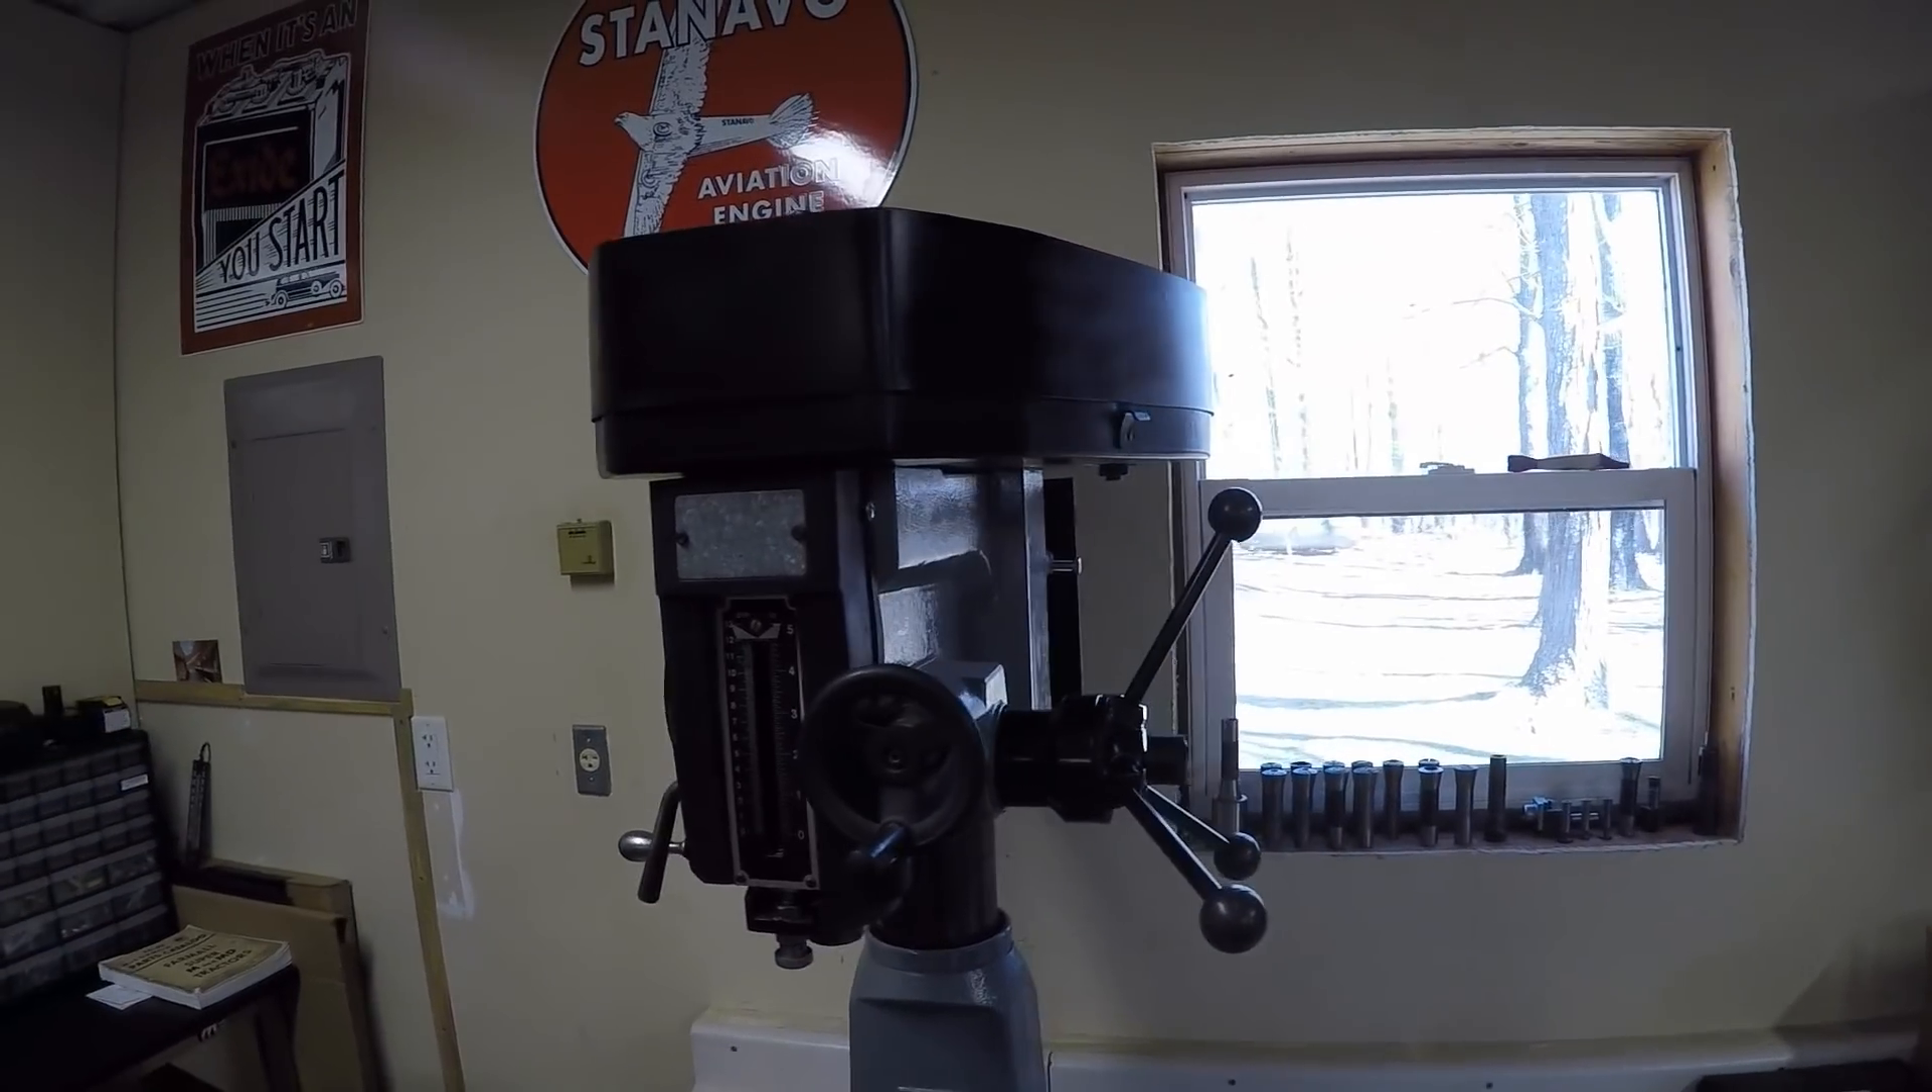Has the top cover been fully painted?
Yes.